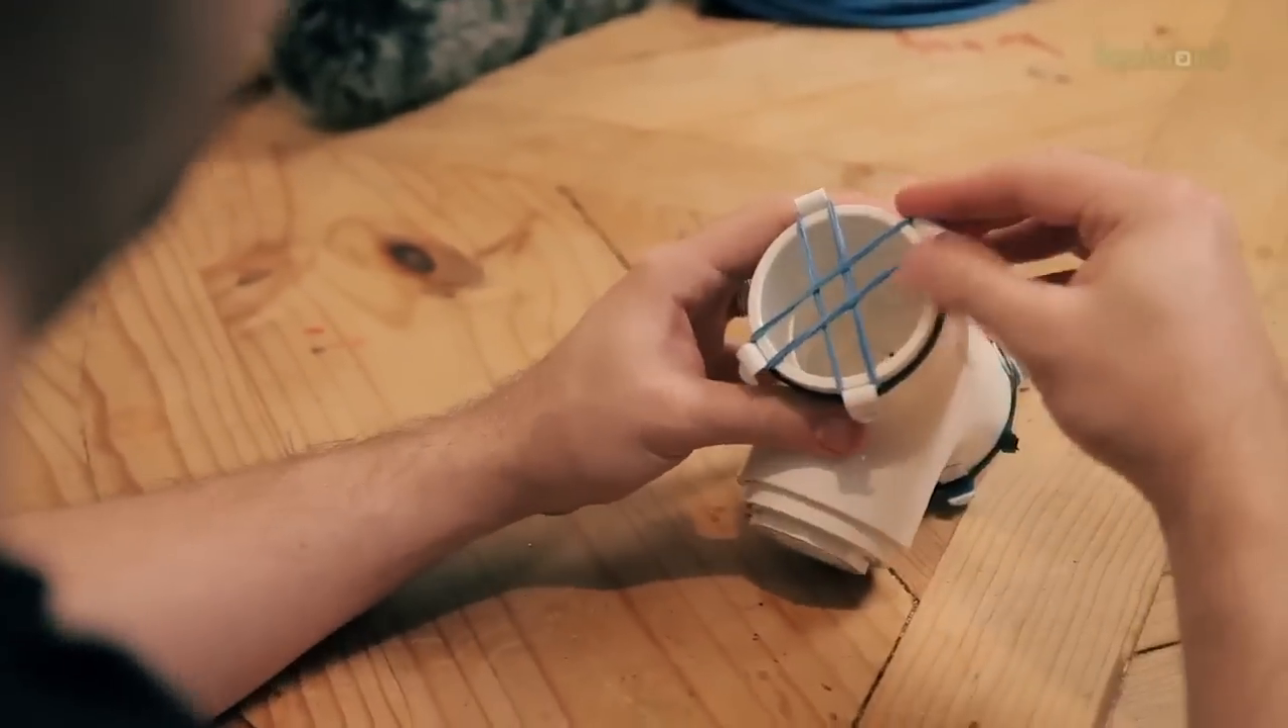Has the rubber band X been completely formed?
Yes.